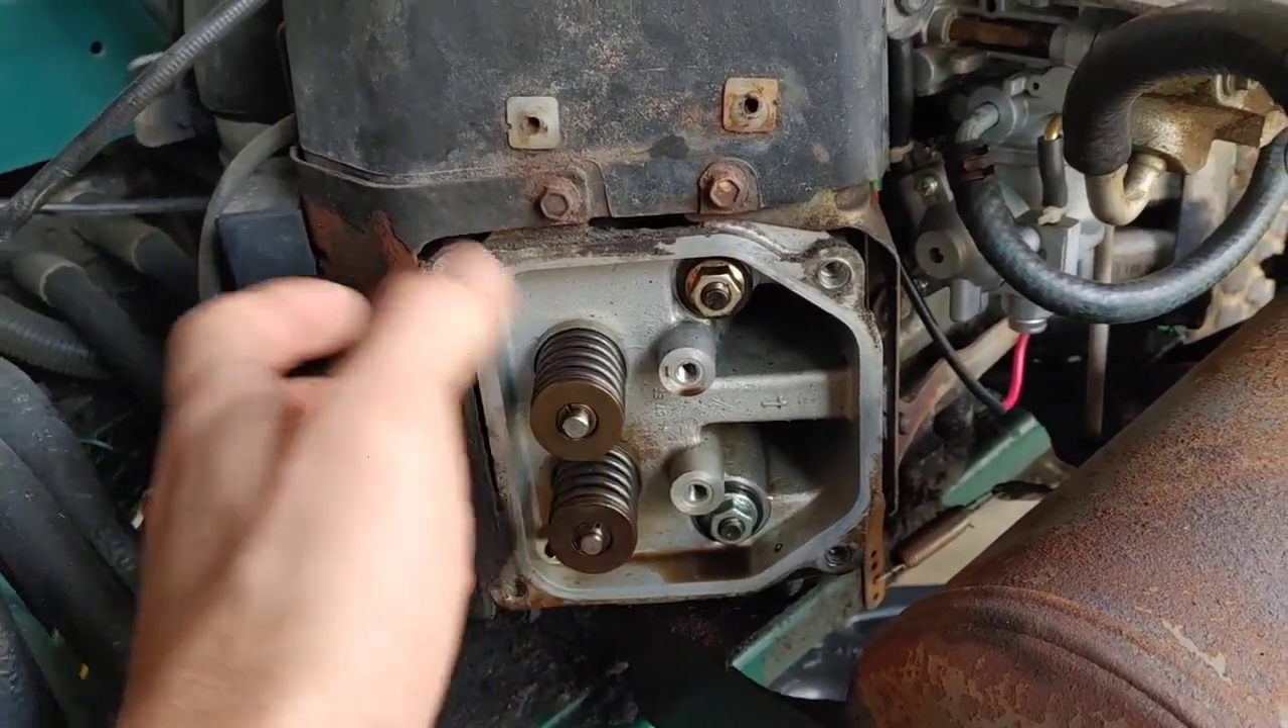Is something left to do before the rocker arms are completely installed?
Yes.